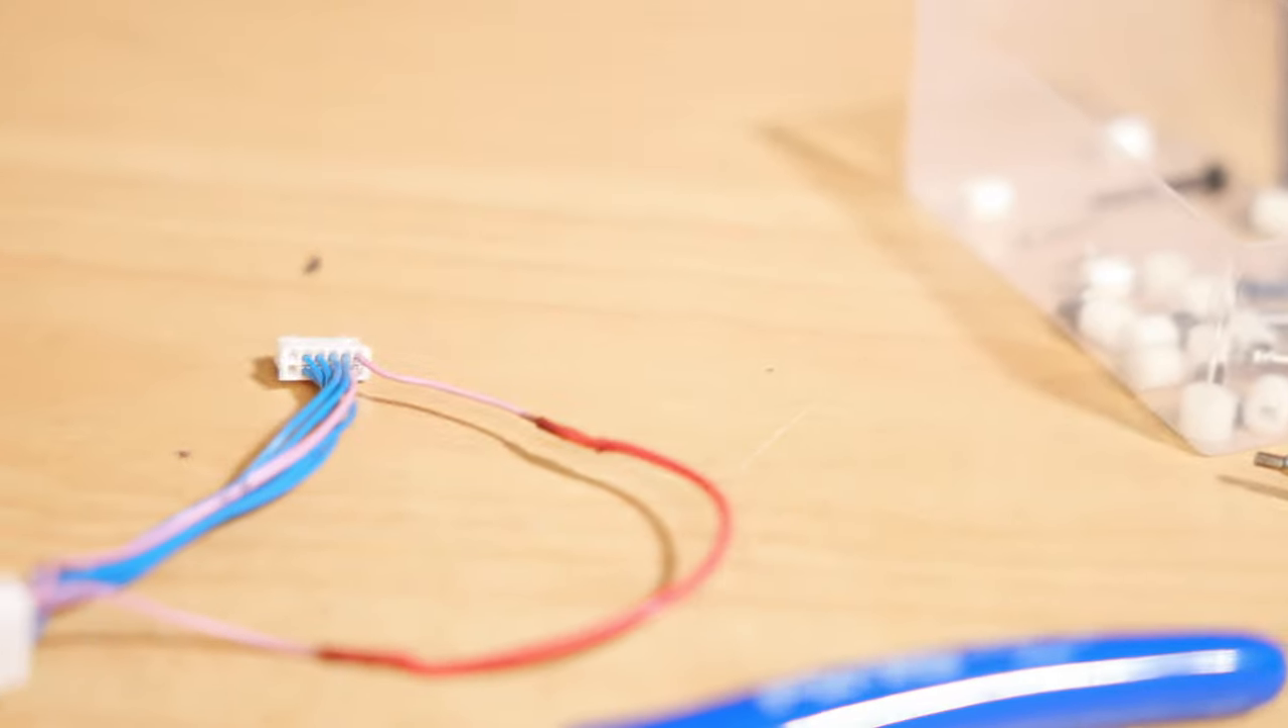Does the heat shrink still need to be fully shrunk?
No.